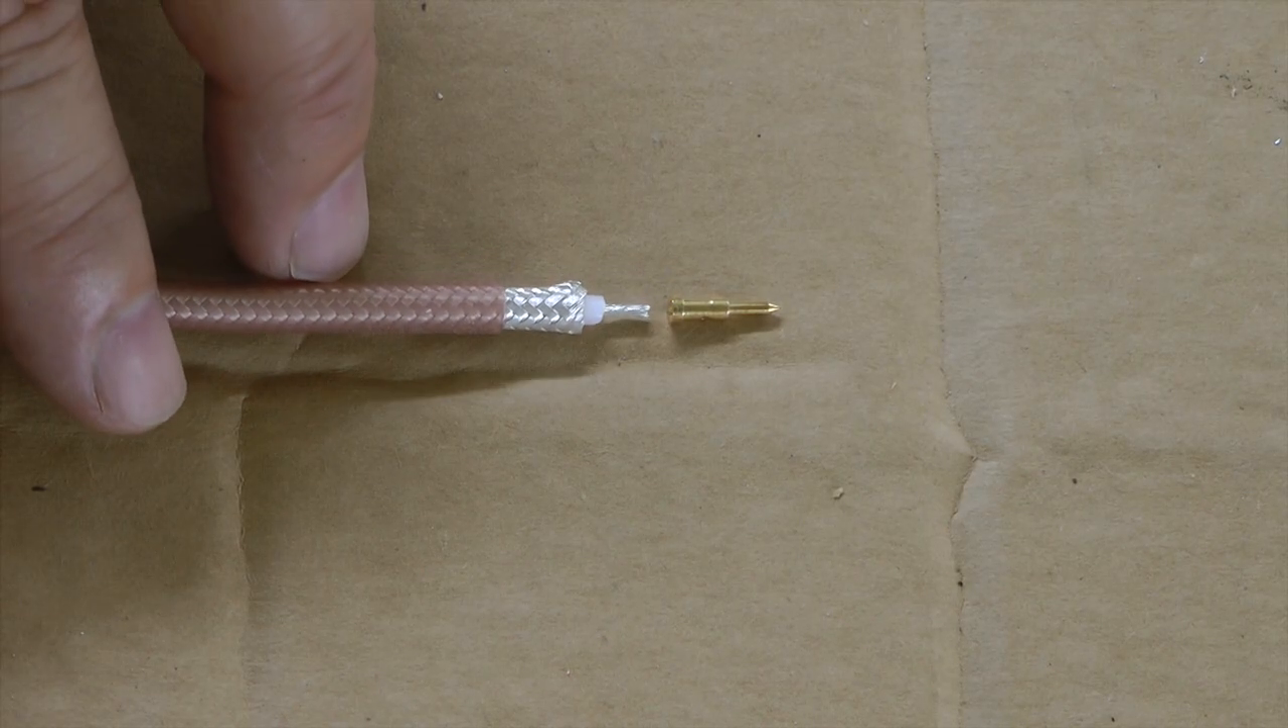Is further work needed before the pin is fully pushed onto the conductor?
Yes.